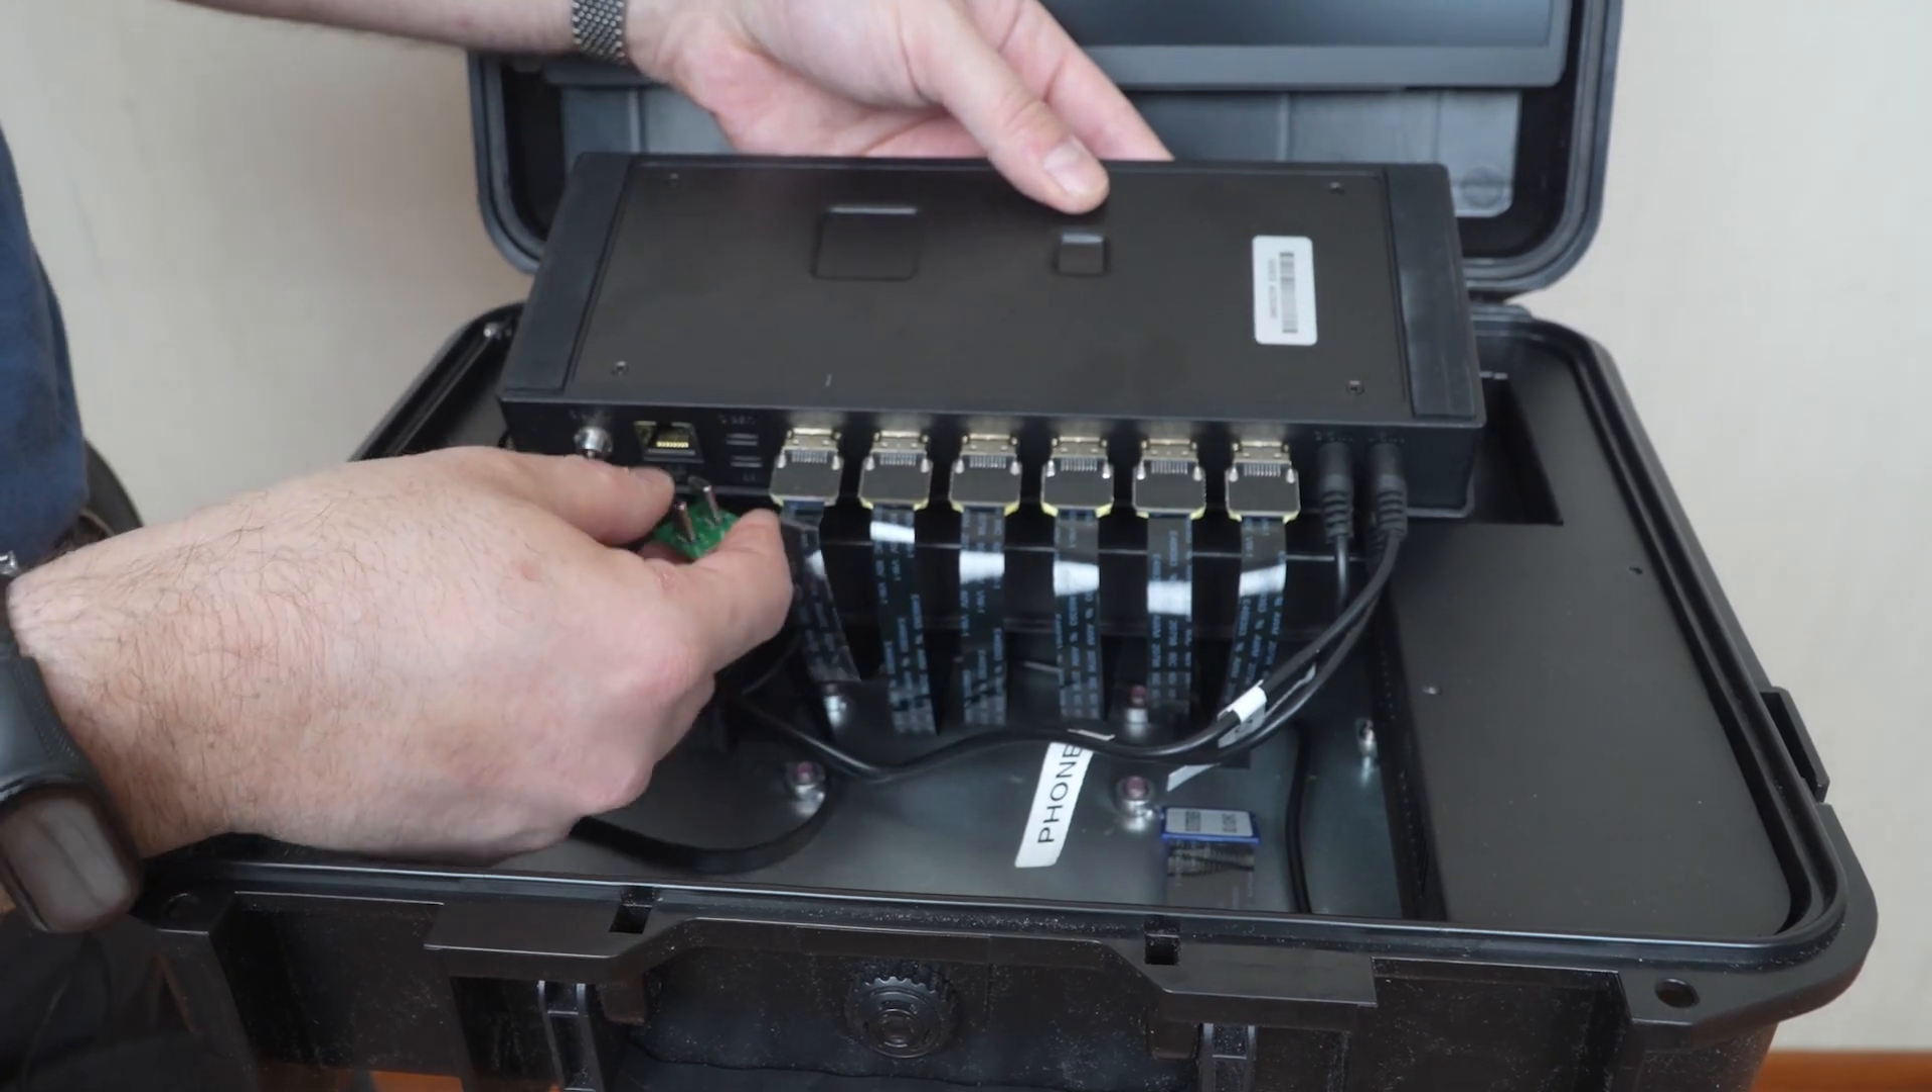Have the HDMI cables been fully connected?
Yes.